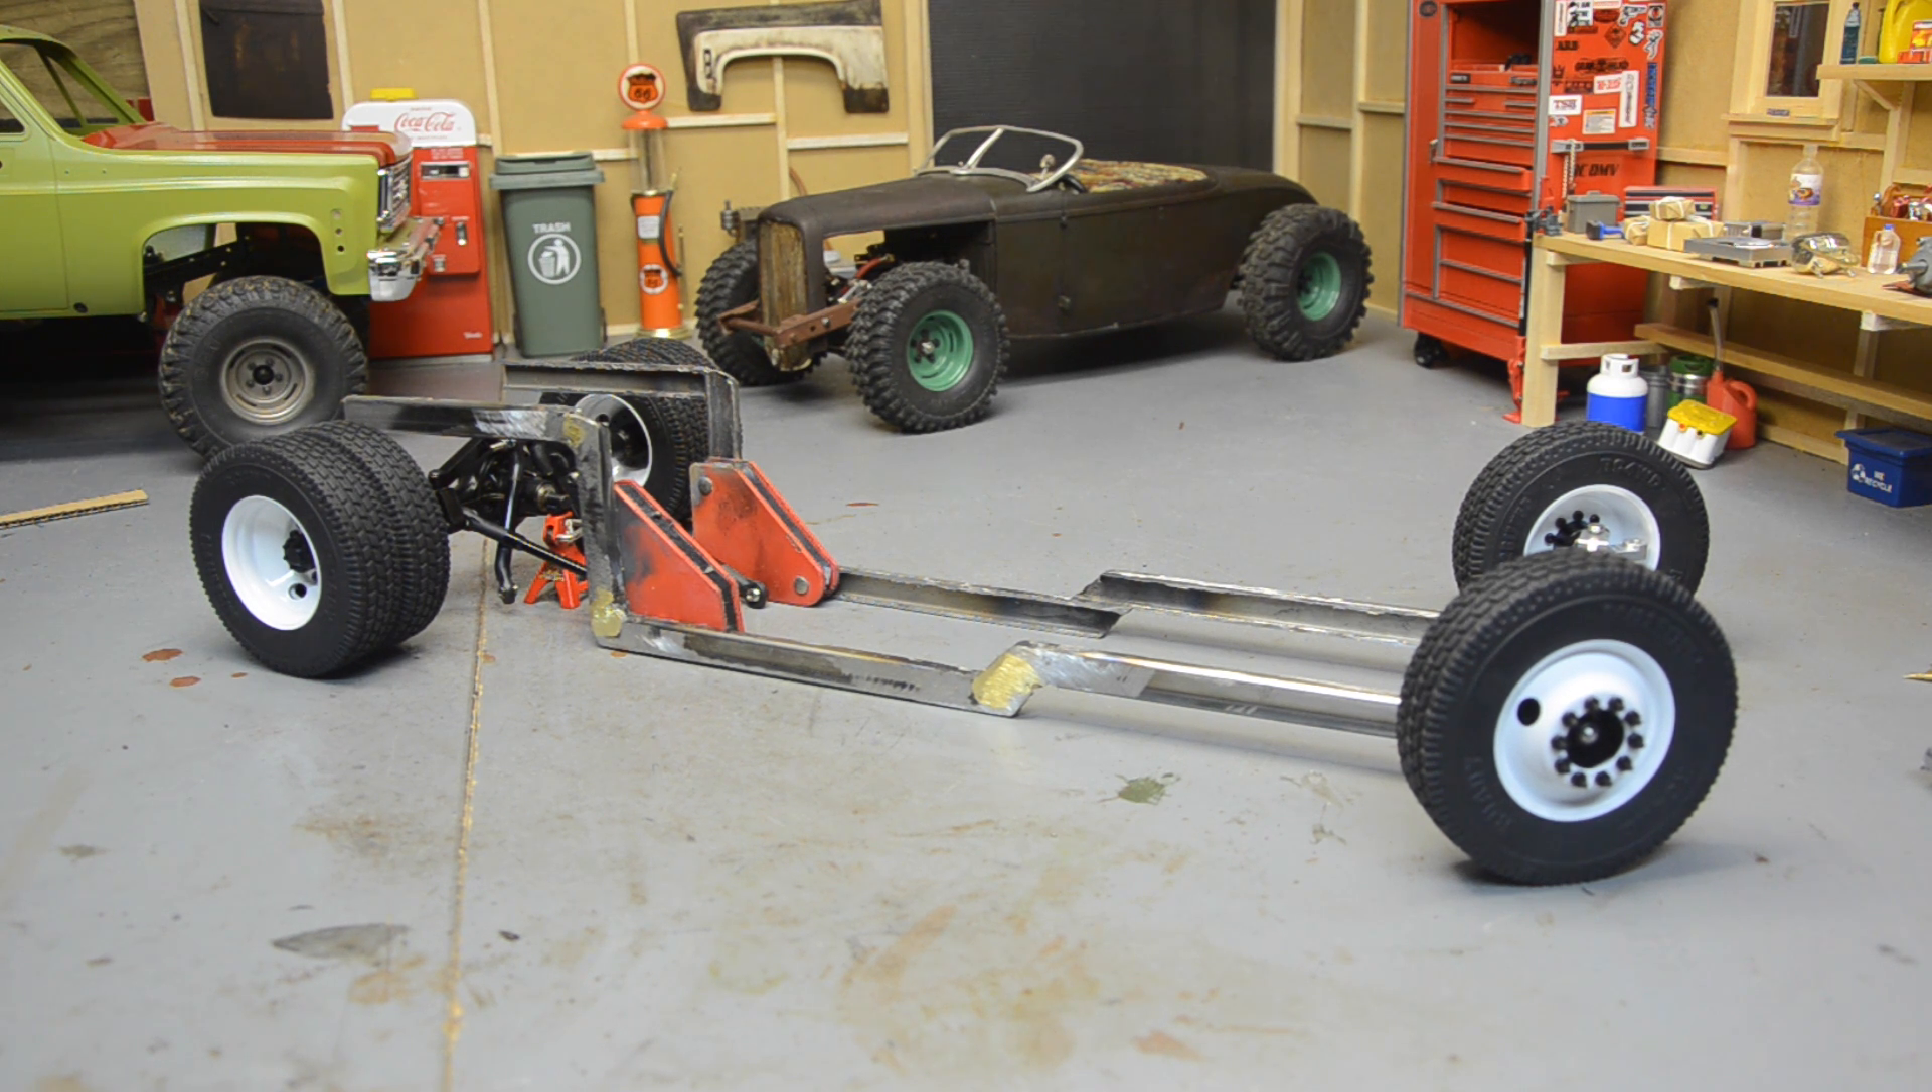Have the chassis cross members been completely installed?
No.